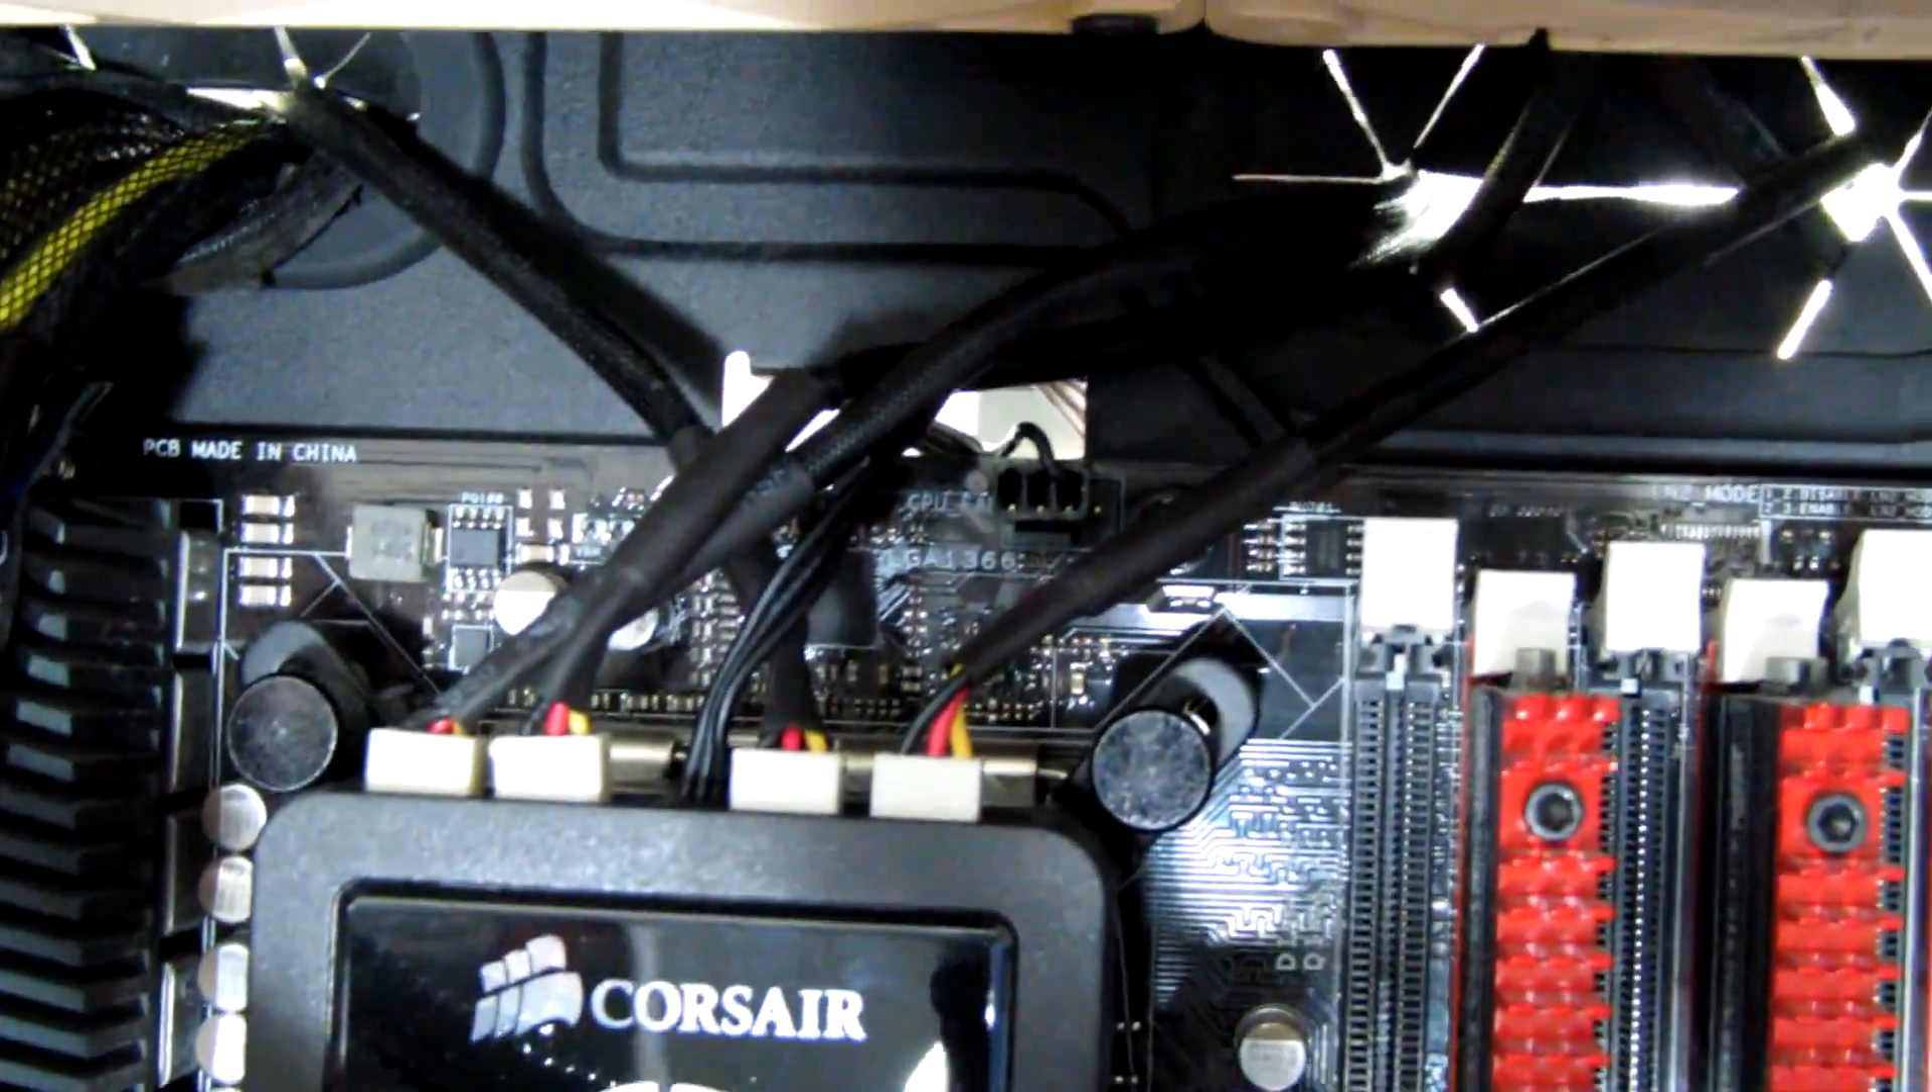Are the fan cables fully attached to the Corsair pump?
Yes.